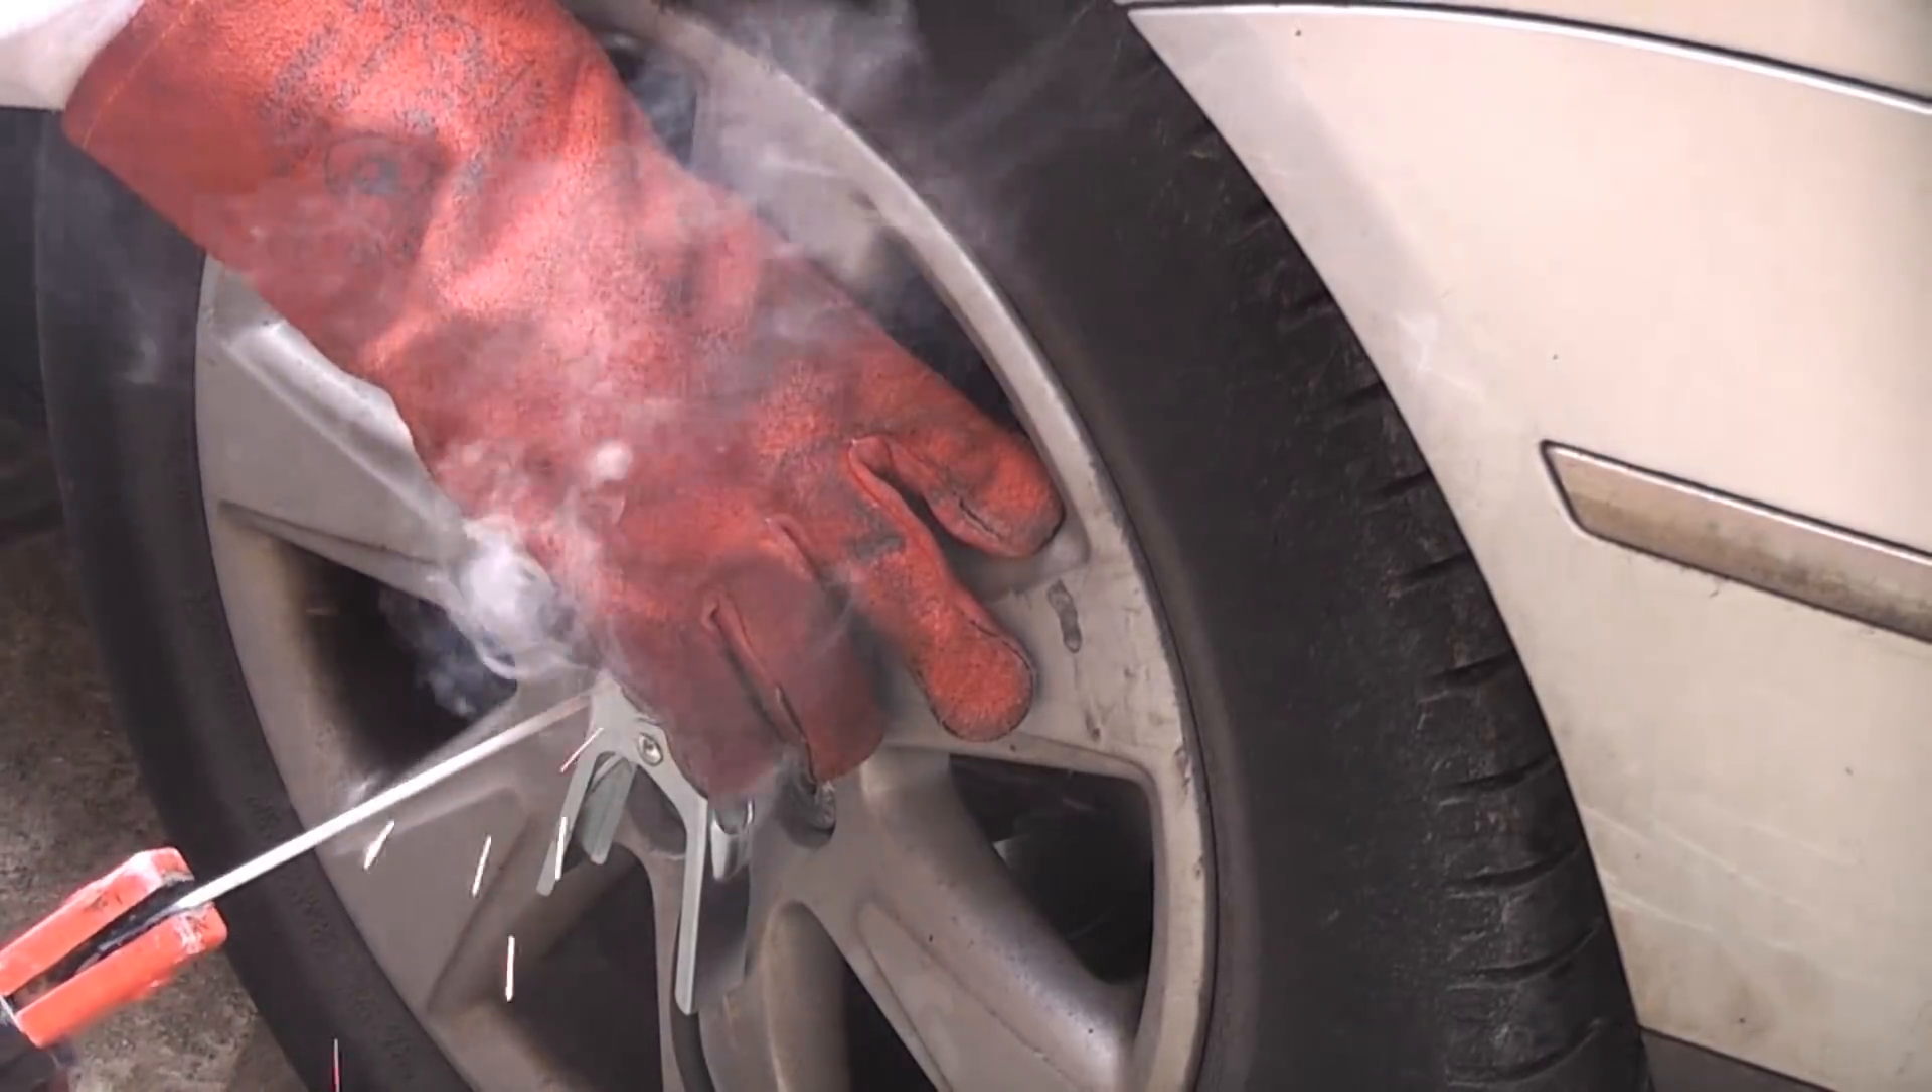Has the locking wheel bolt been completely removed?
No.